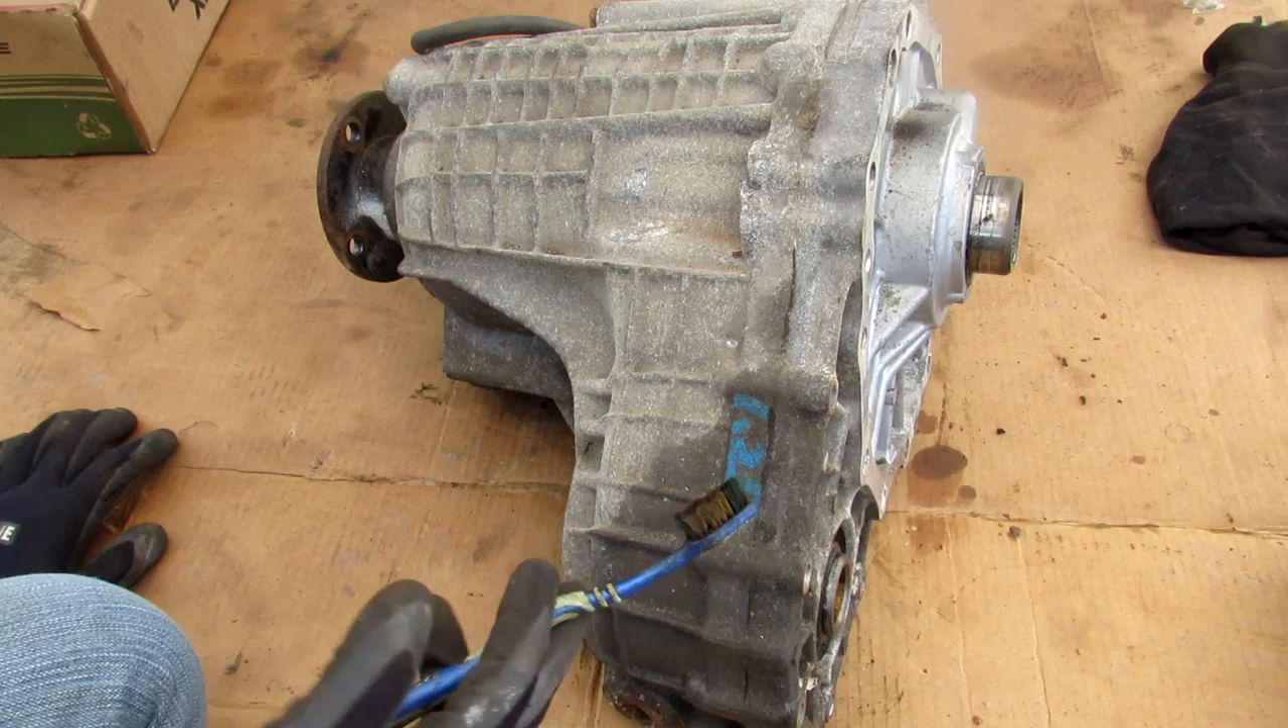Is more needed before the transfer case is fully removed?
No.